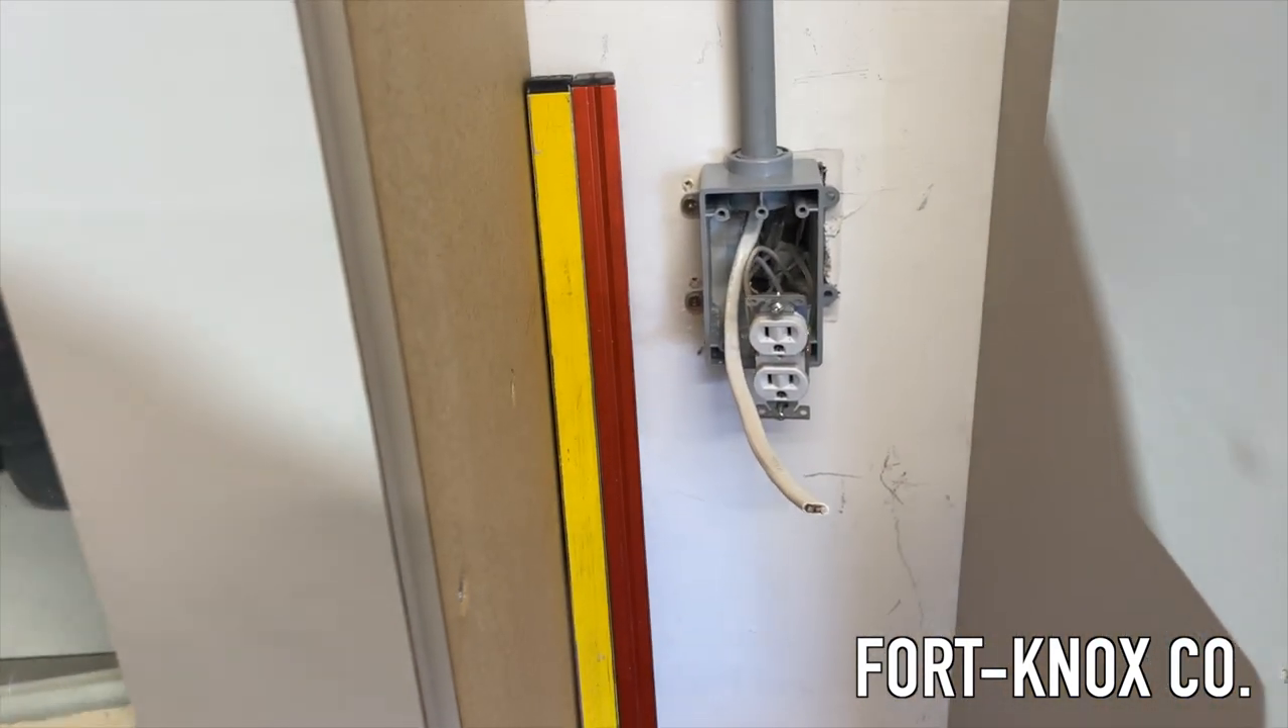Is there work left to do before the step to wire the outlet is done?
Yes.